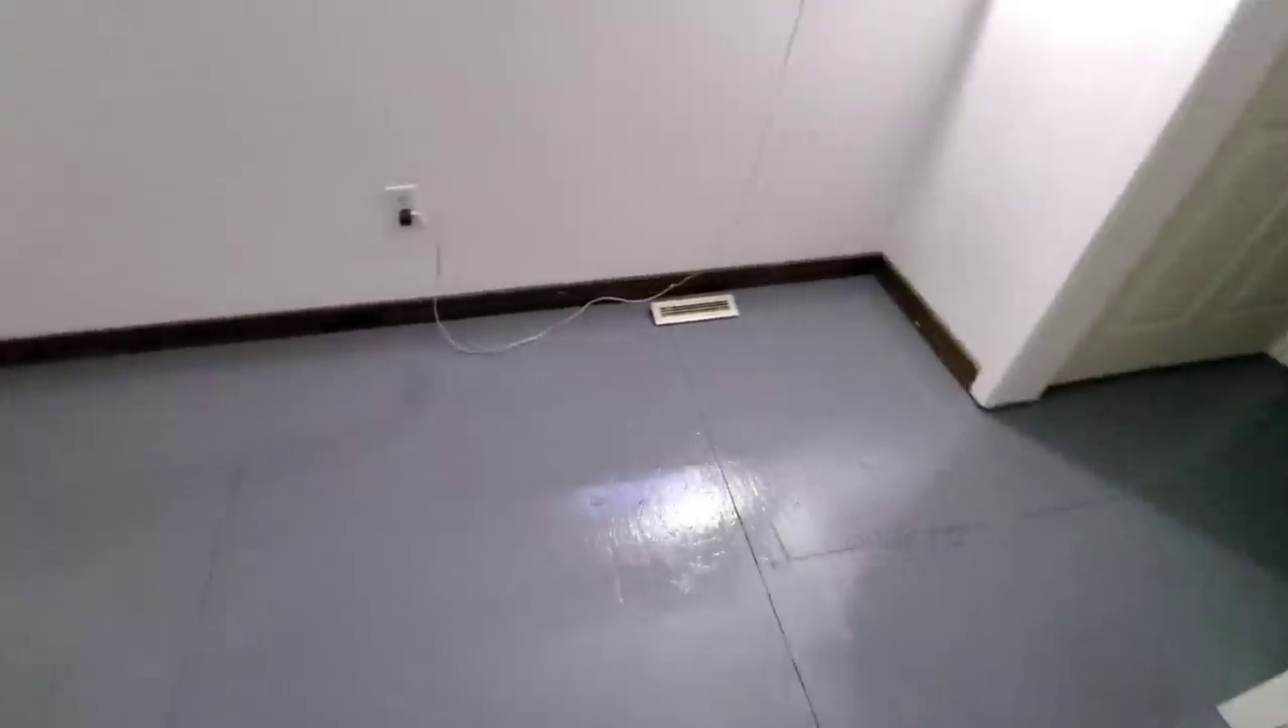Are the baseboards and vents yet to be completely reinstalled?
No.